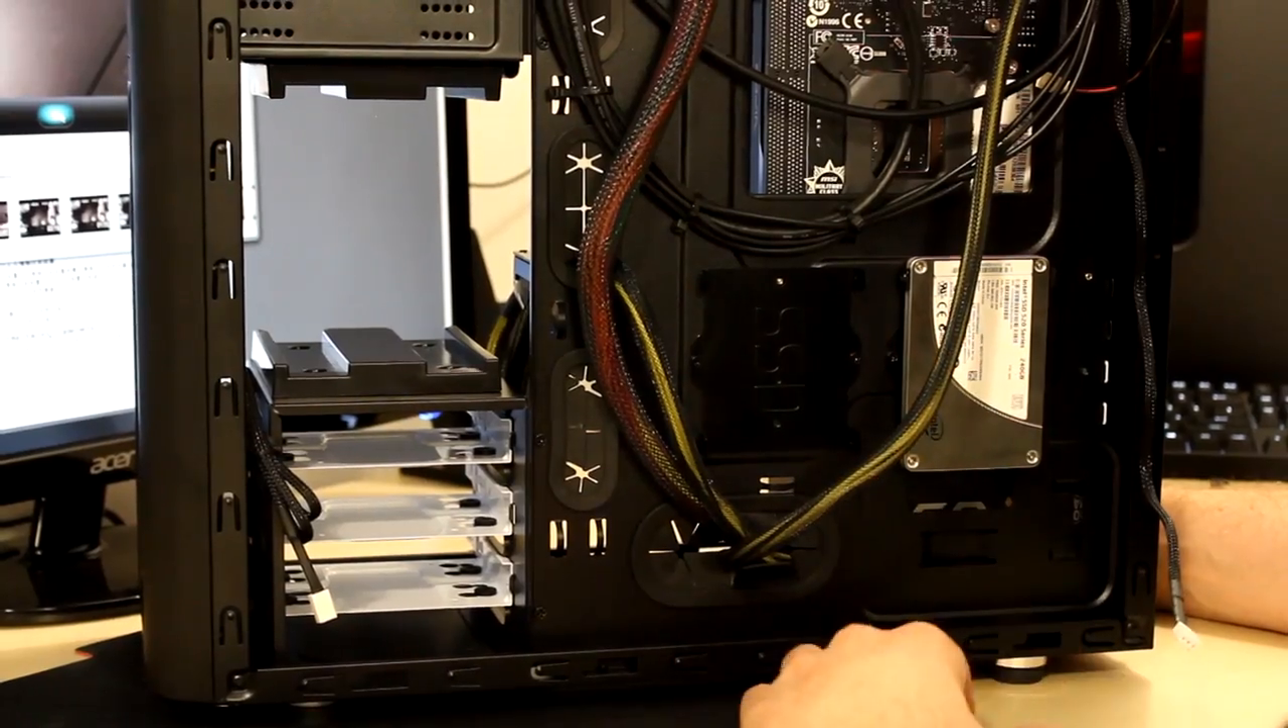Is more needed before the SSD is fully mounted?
No.